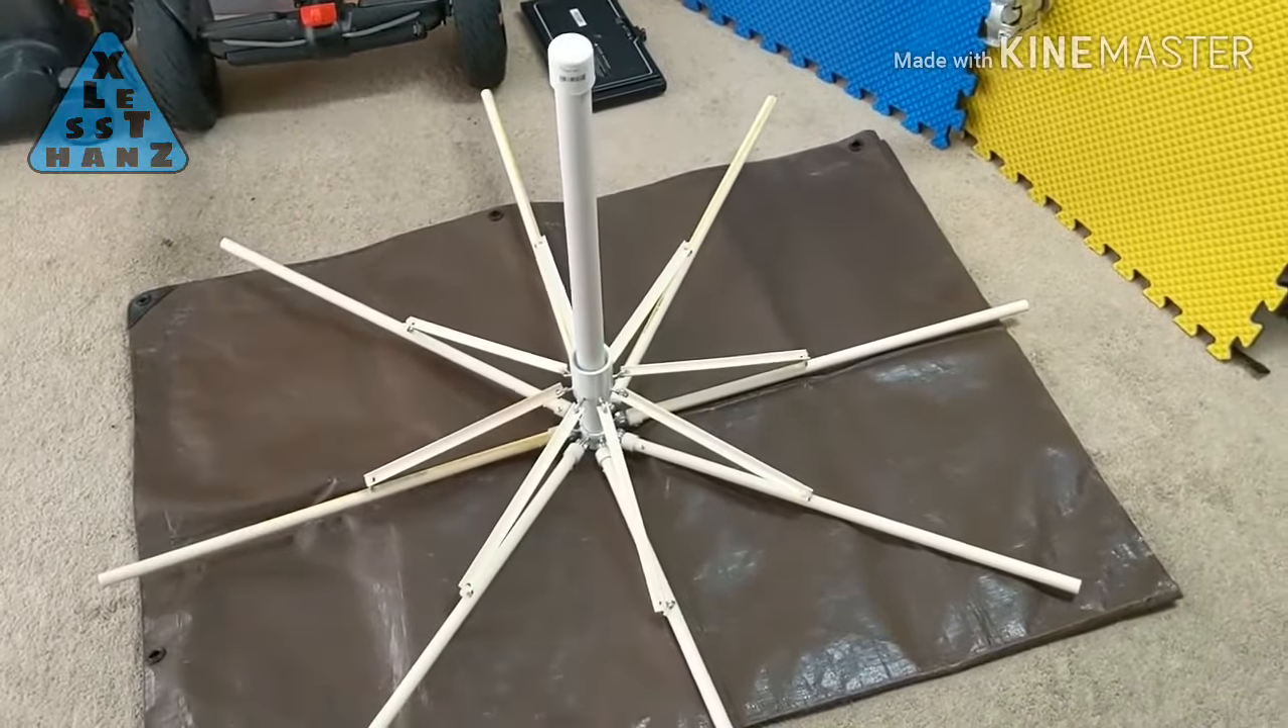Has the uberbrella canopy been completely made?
No.